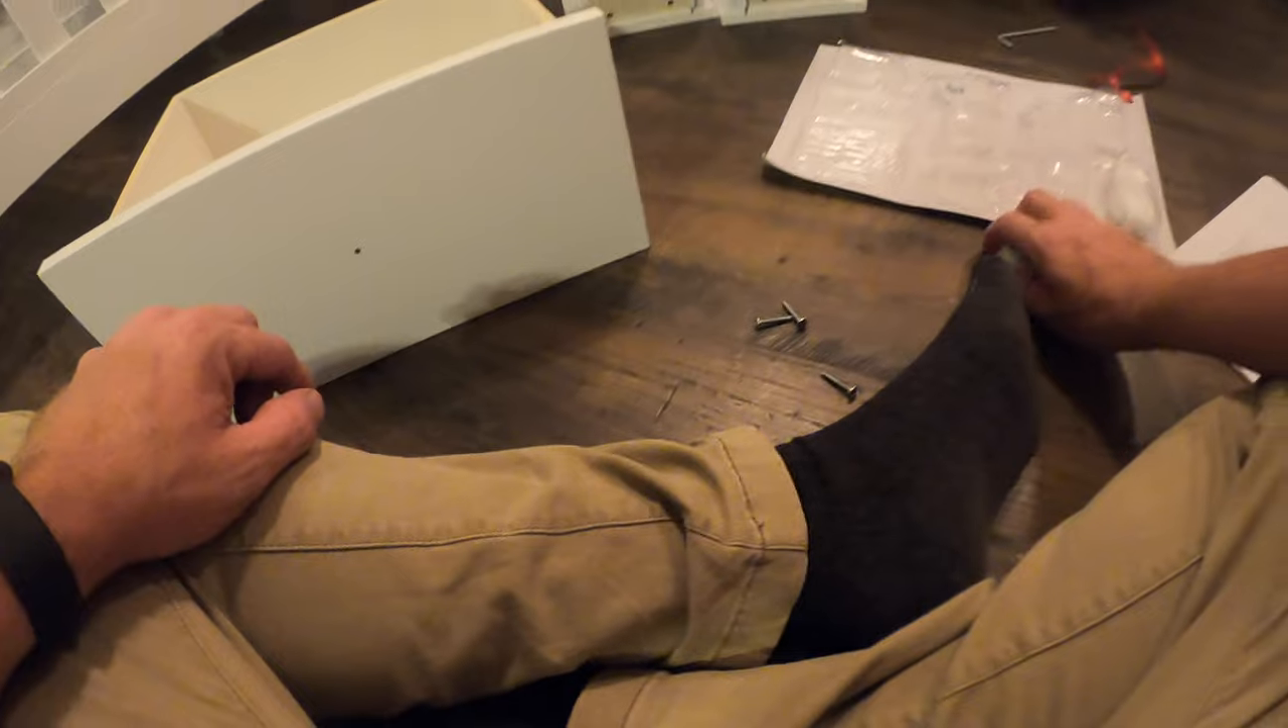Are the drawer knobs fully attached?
No.